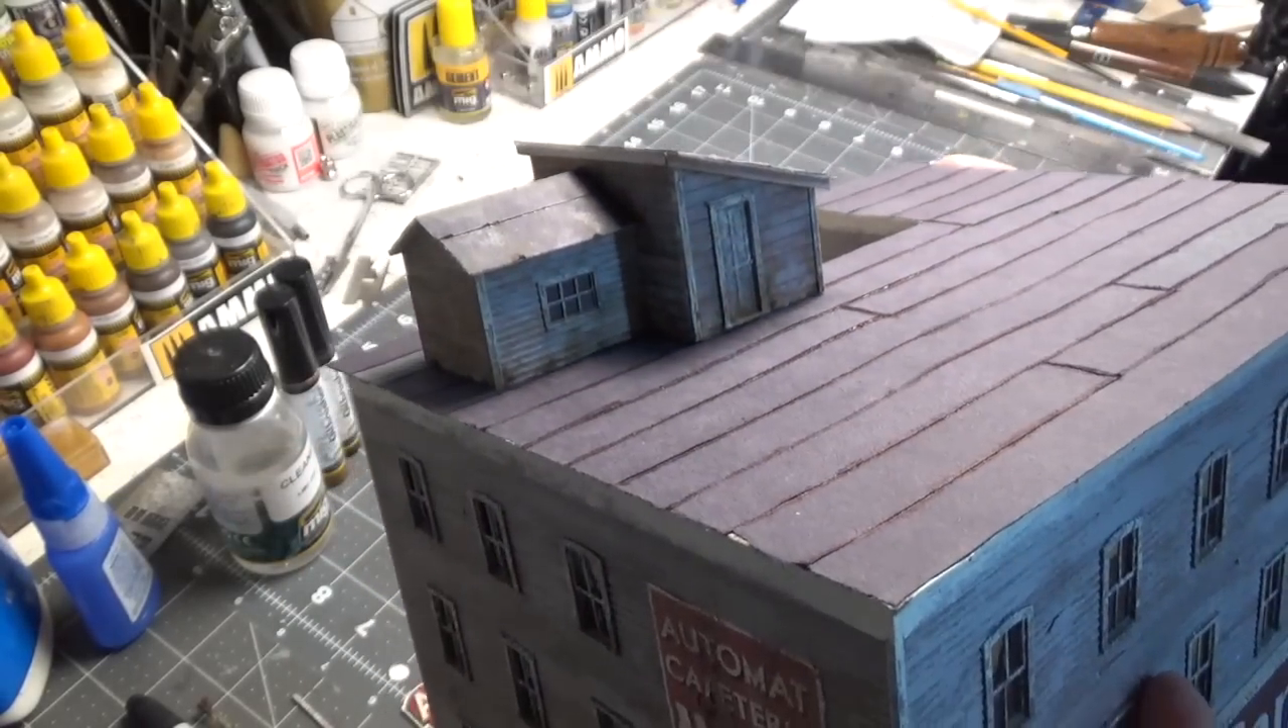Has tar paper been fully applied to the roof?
Yes.